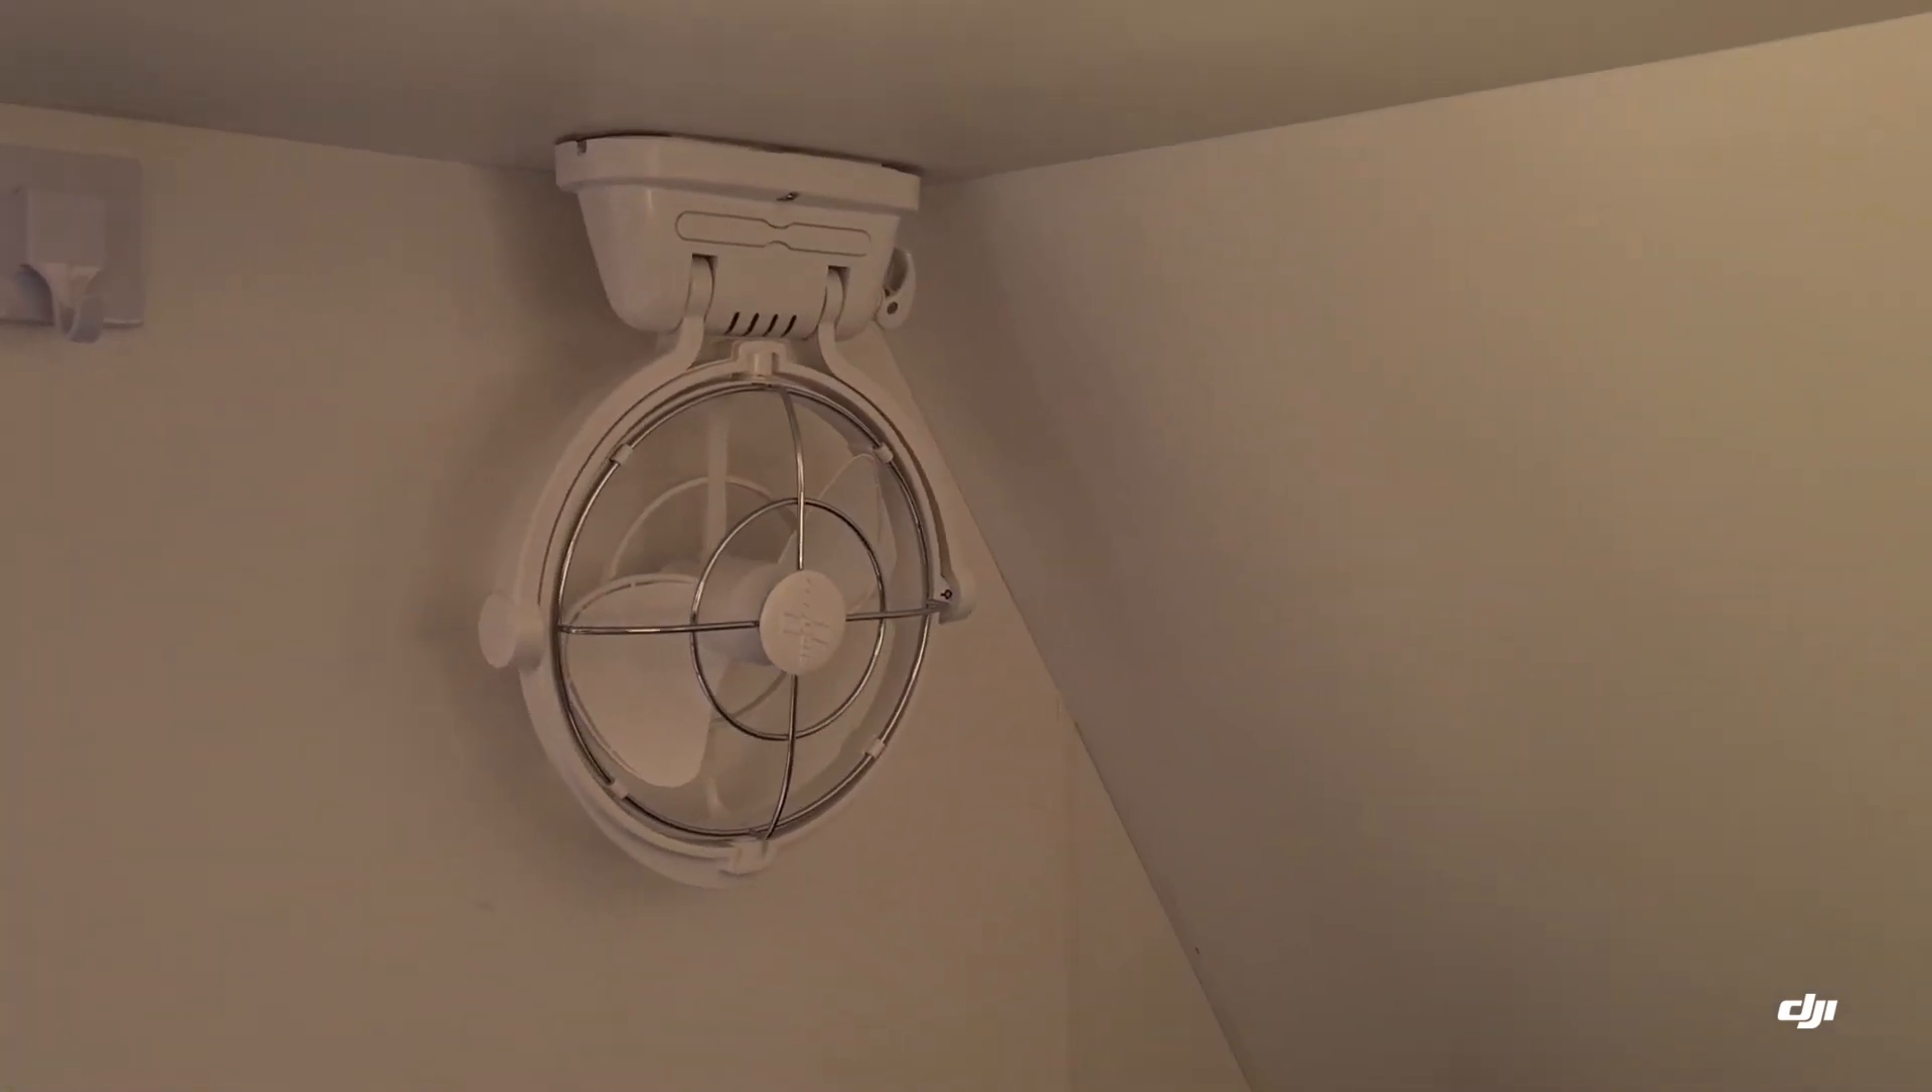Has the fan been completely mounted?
Yes.